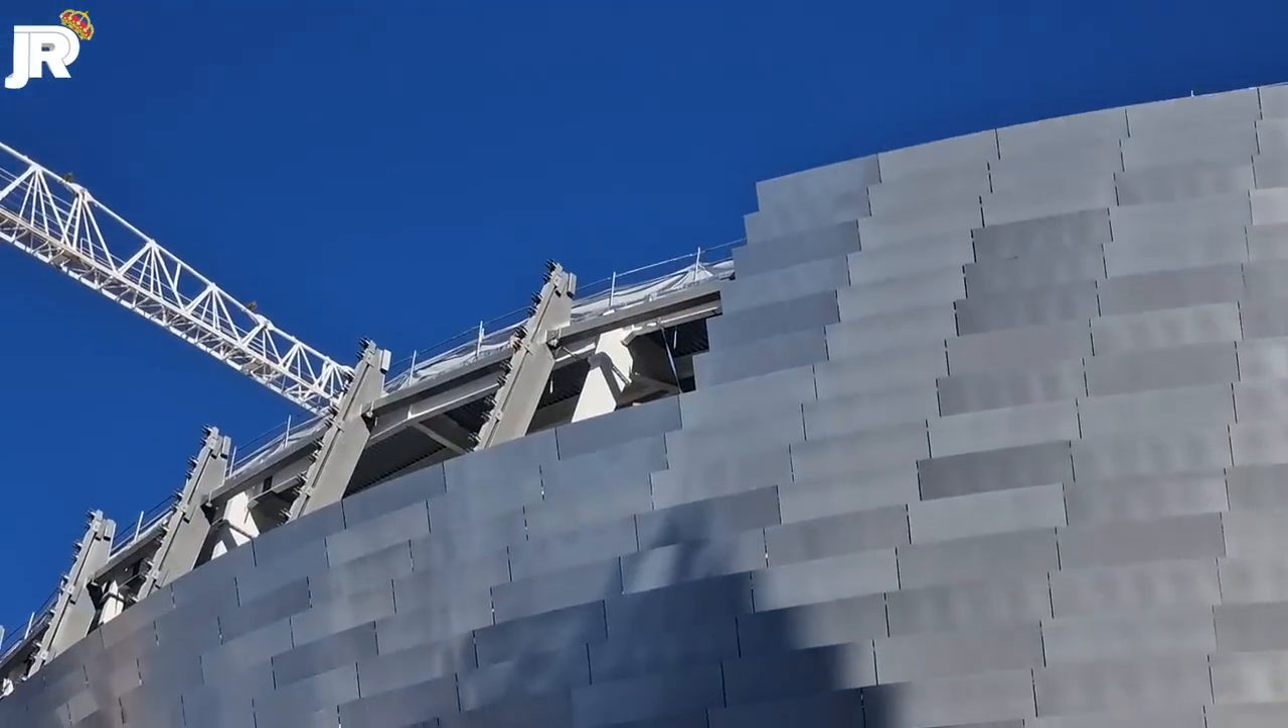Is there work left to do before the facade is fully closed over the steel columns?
Yes.